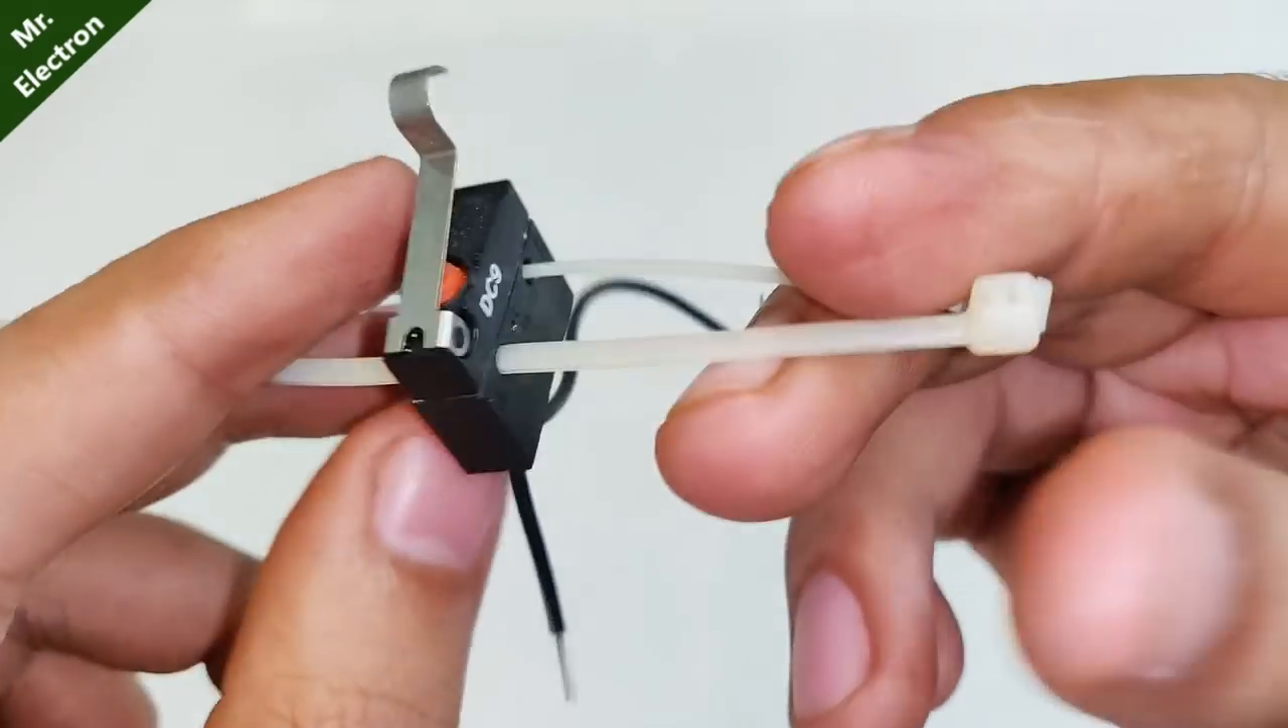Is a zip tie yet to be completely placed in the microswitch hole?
No.